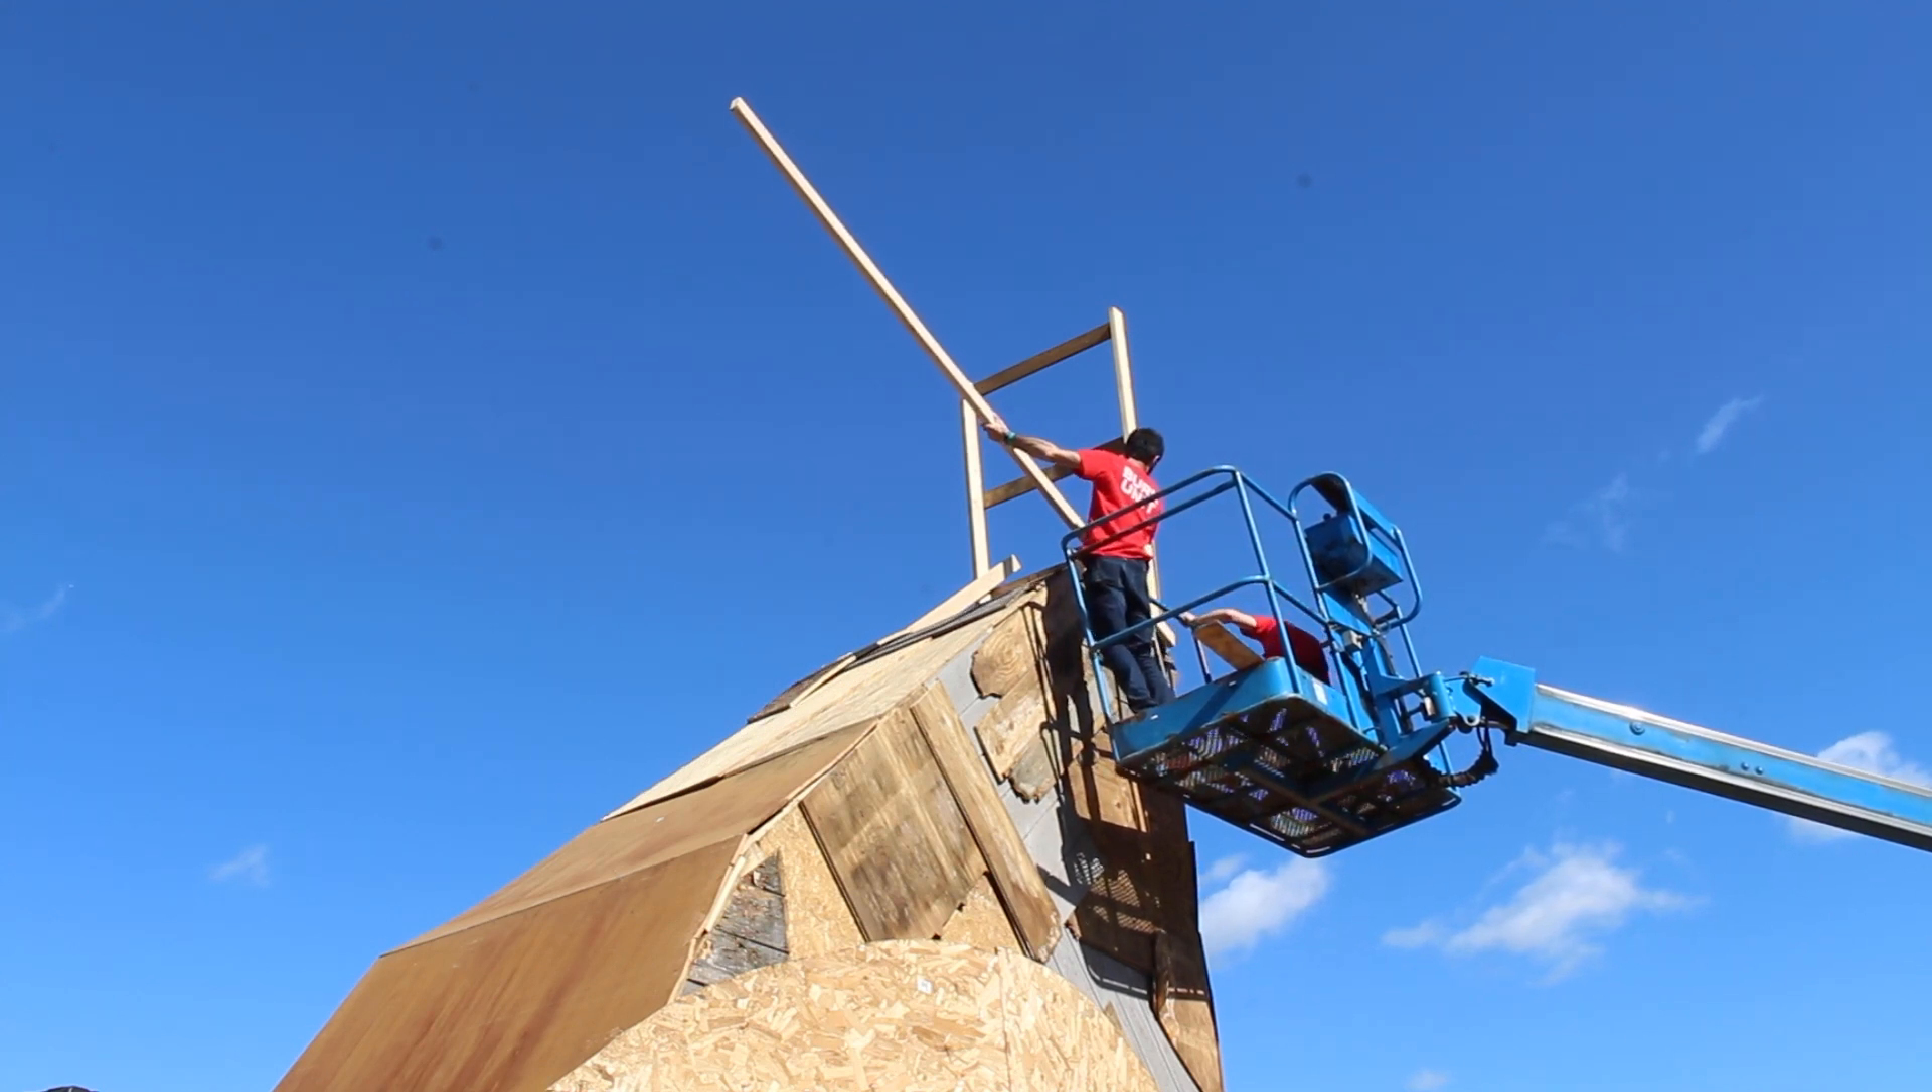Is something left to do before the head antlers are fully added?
Yes.